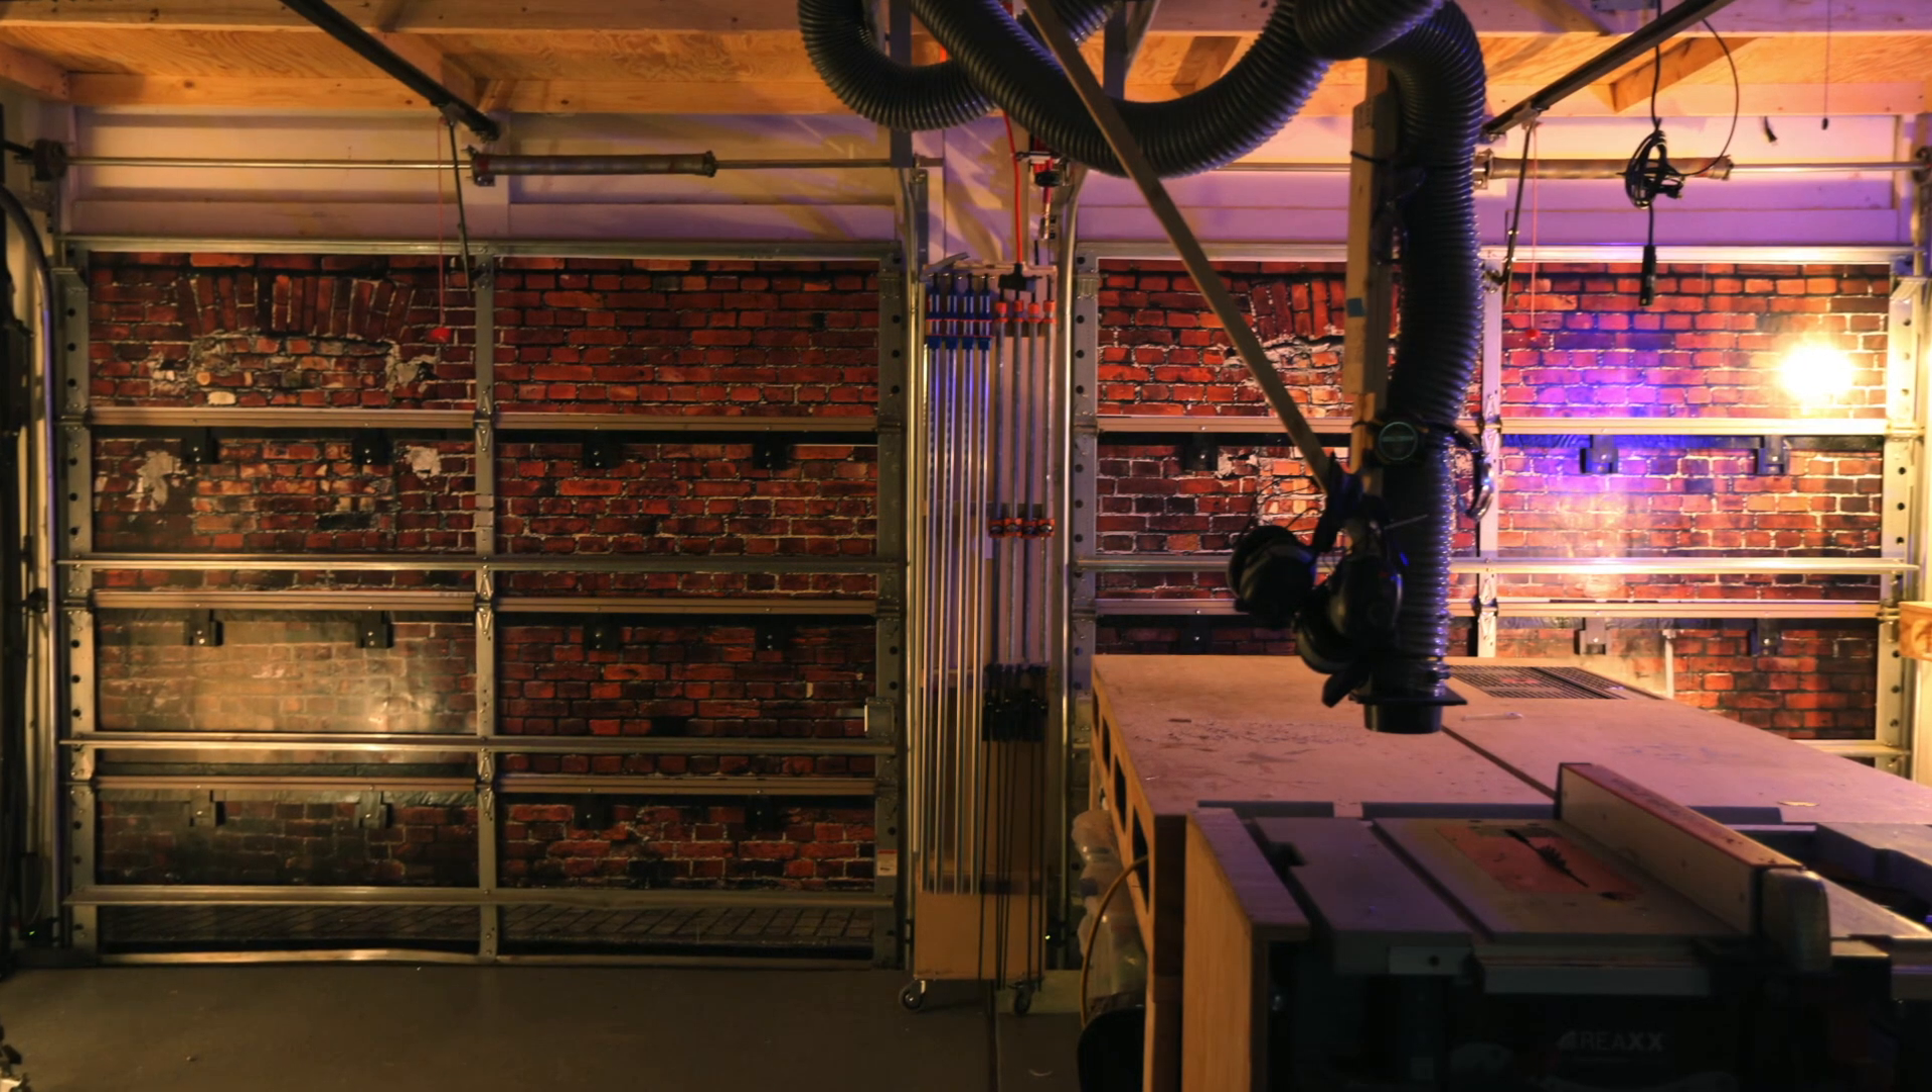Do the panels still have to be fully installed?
No.